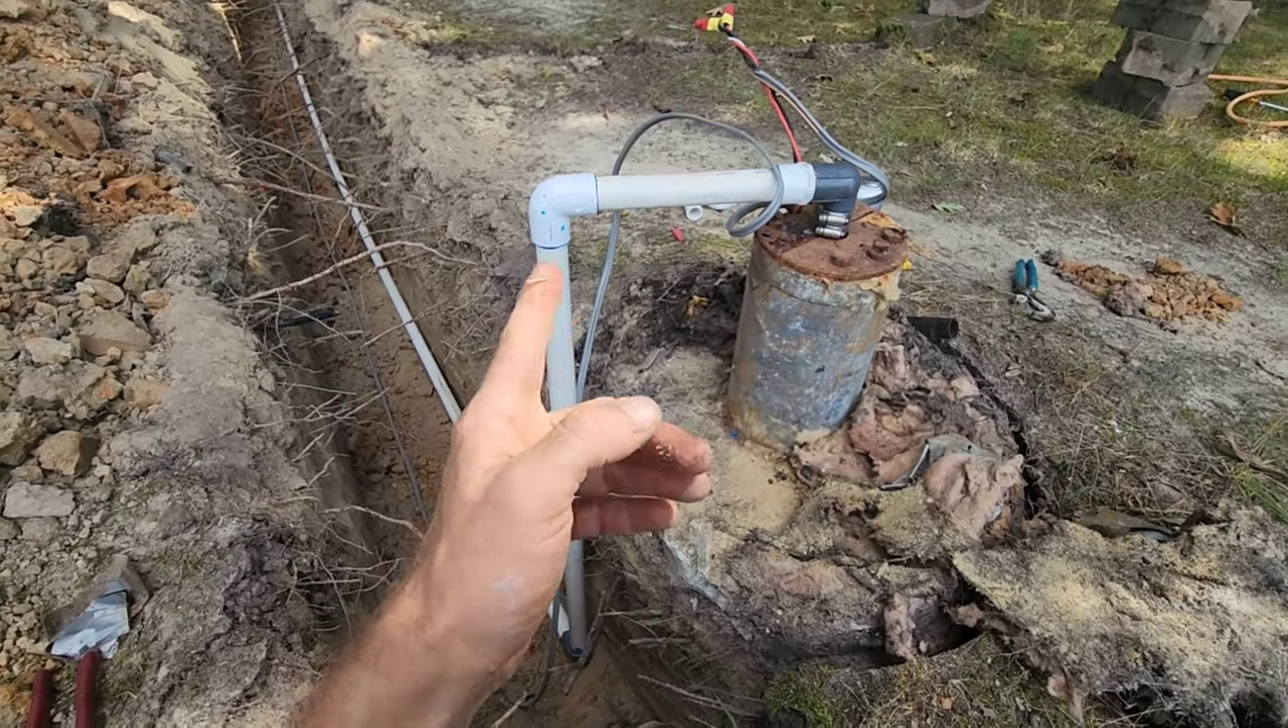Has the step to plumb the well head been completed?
Yes.